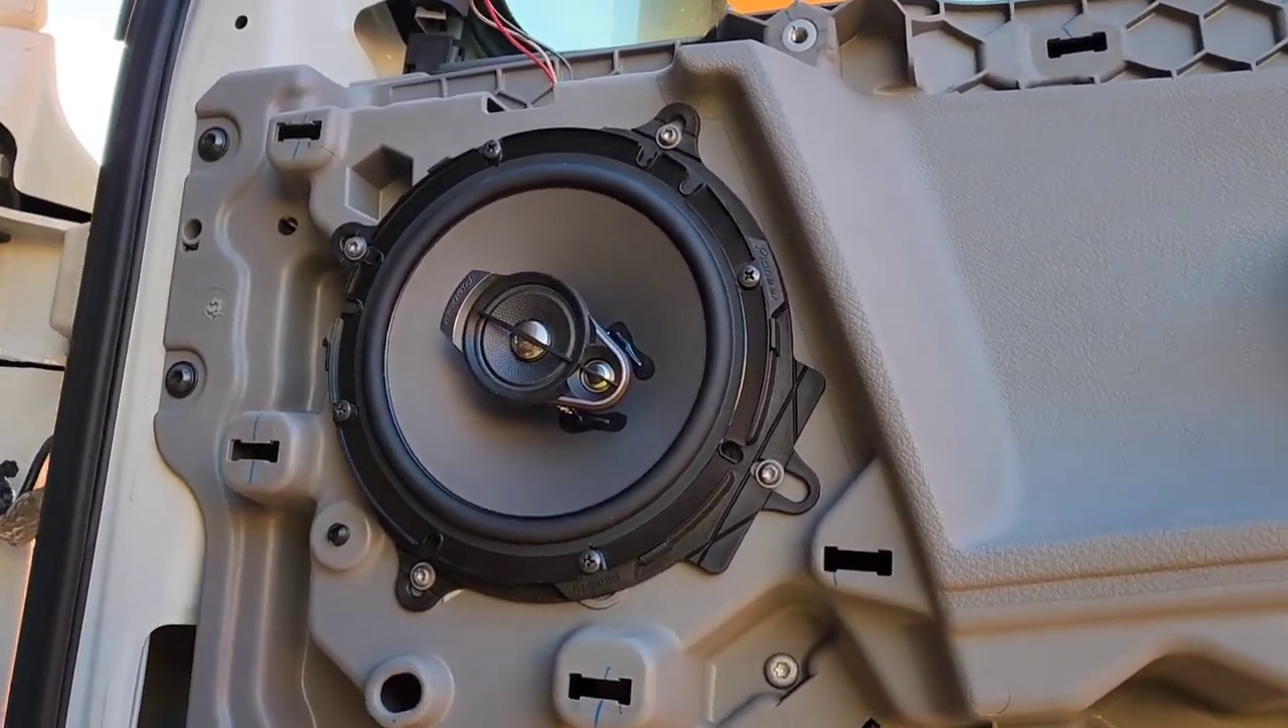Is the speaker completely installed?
Yes.